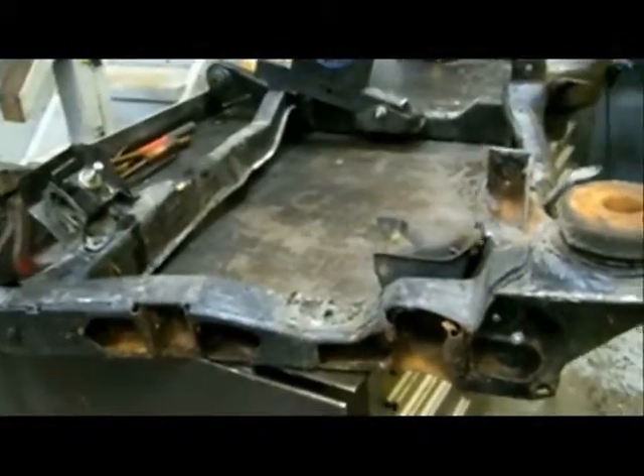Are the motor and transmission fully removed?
Yes.